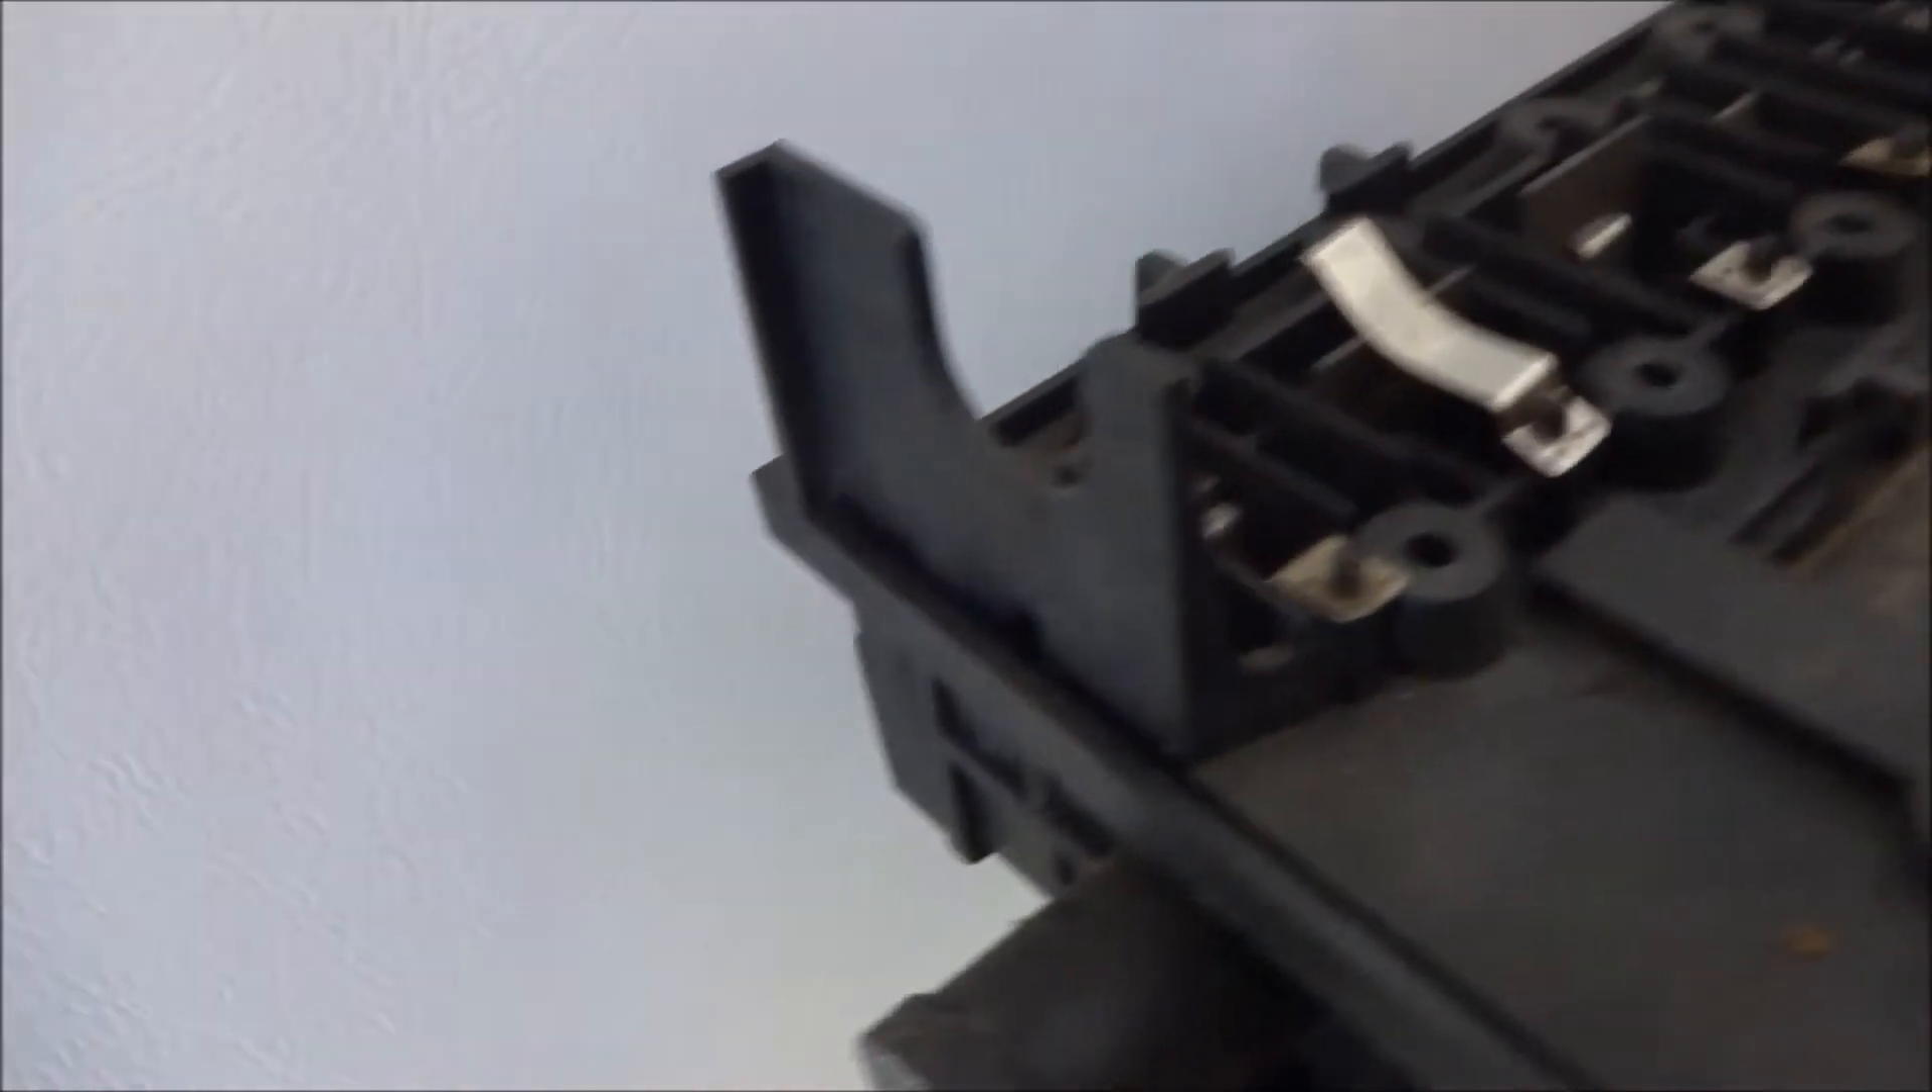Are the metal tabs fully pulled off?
No.